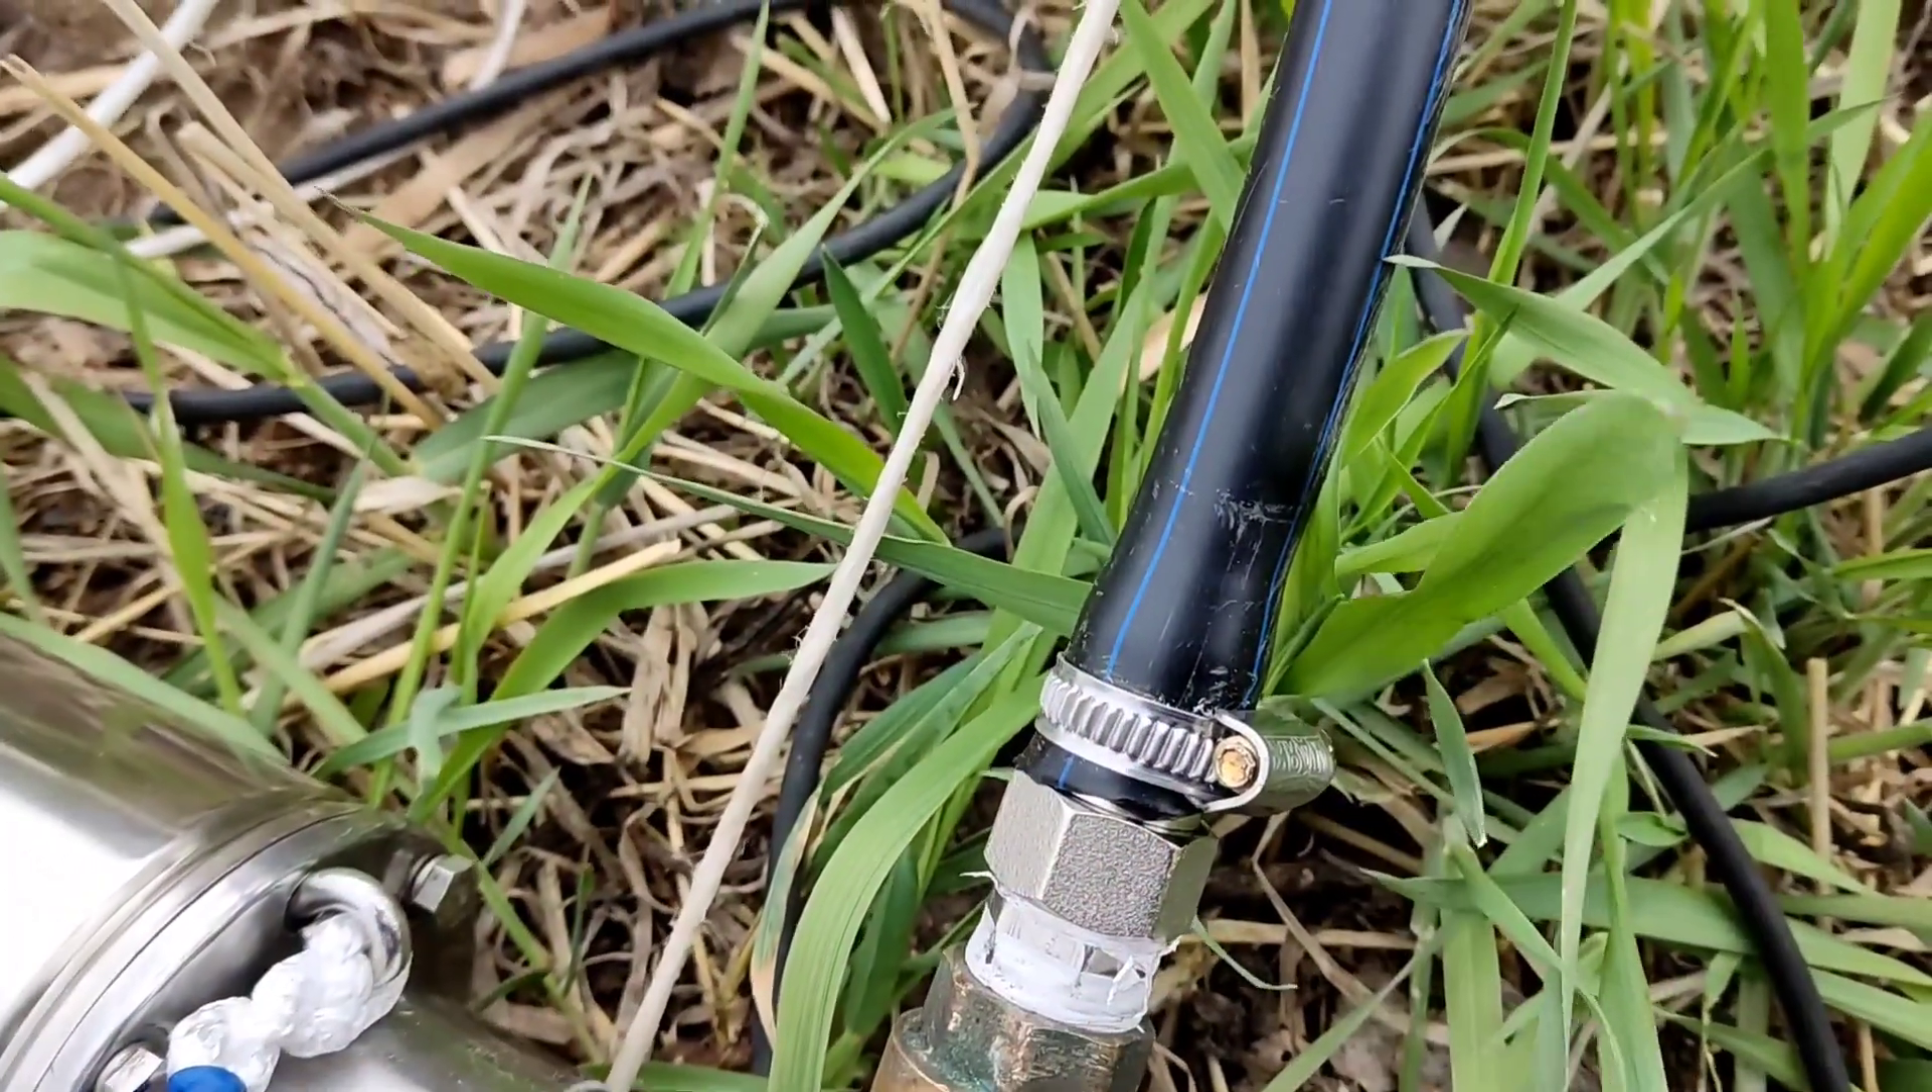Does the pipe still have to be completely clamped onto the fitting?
No.